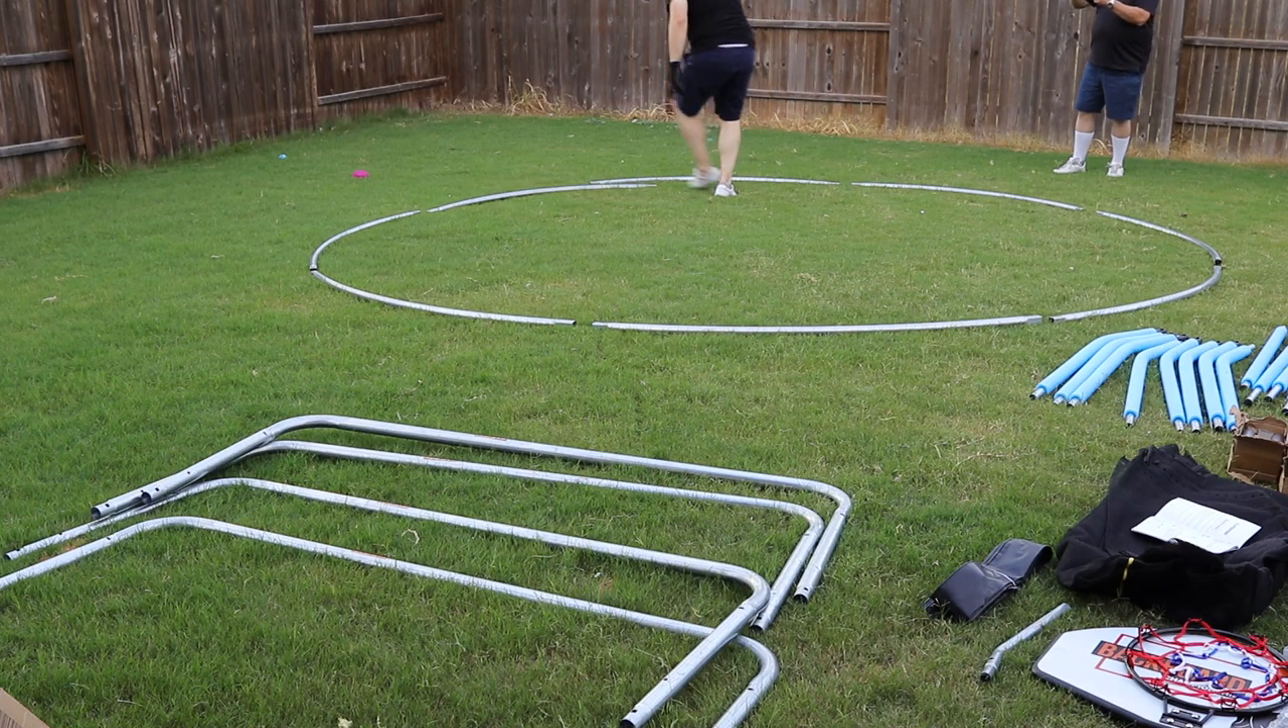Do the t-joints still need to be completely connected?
Yes.